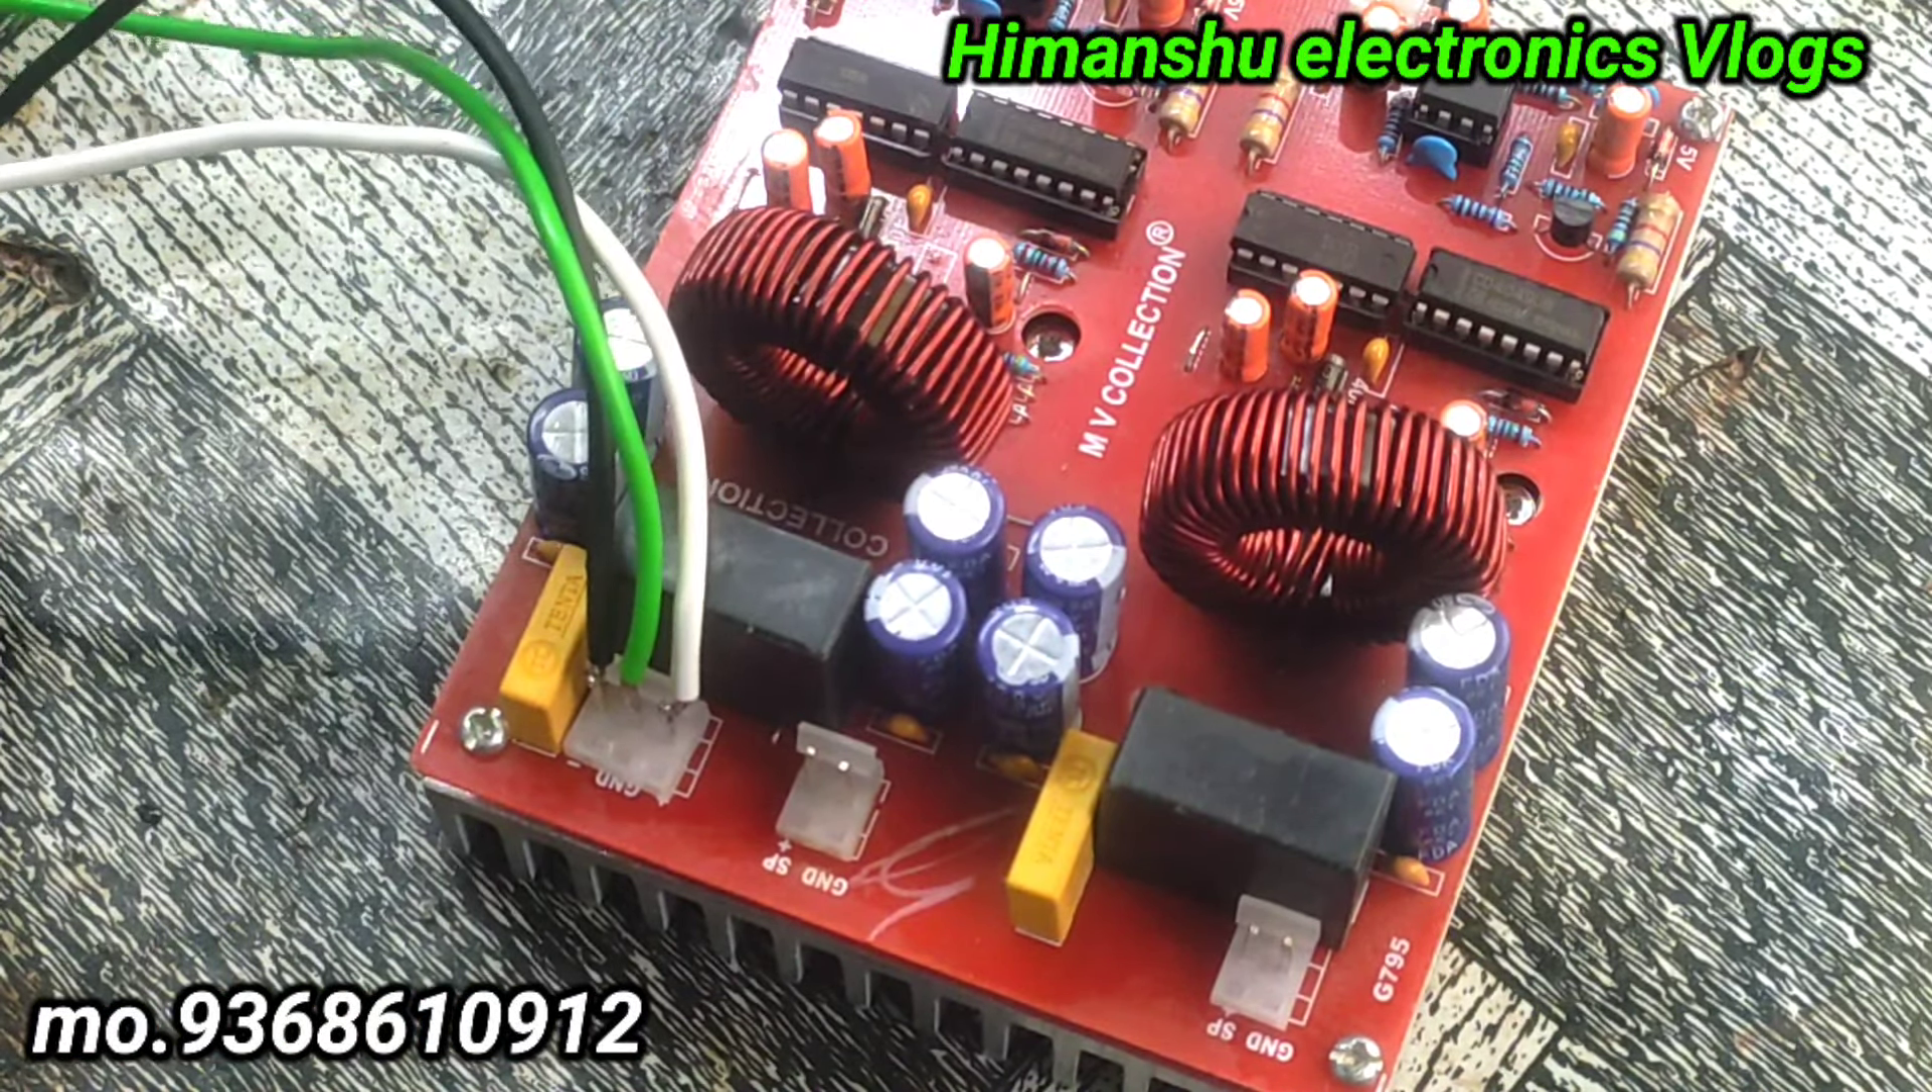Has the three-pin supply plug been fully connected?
Yes.